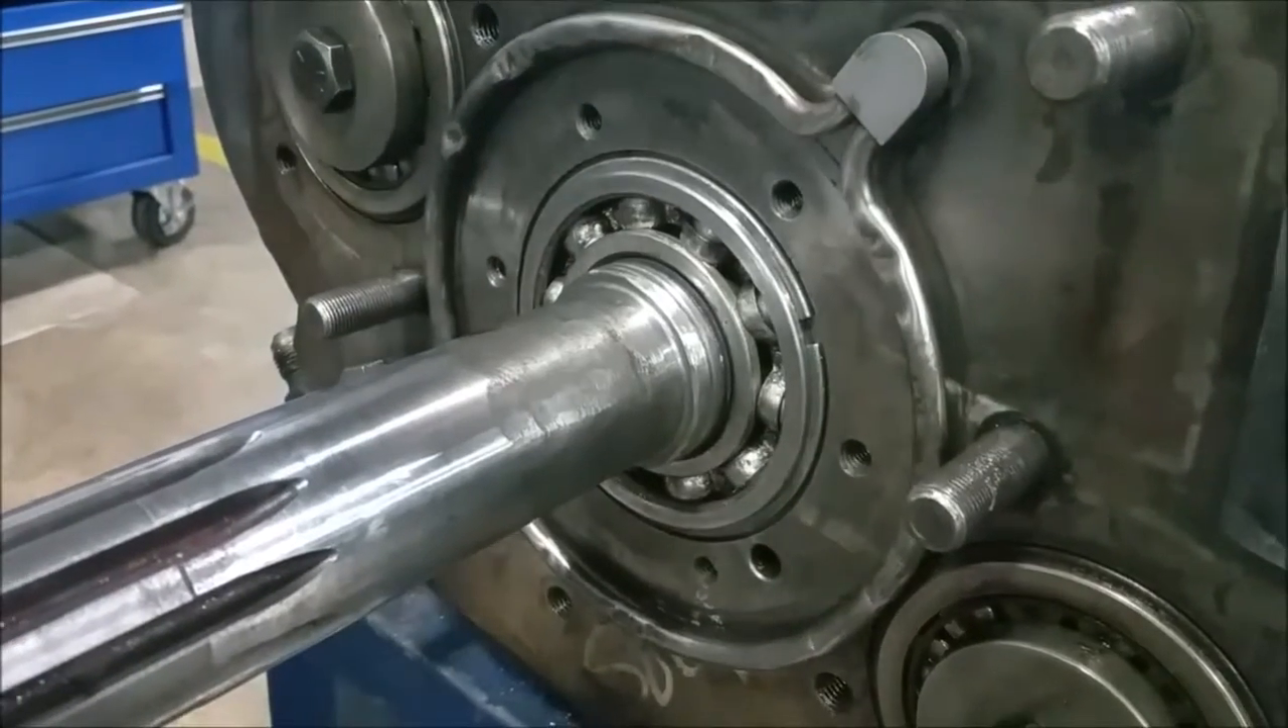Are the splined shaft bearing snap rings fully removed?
No.